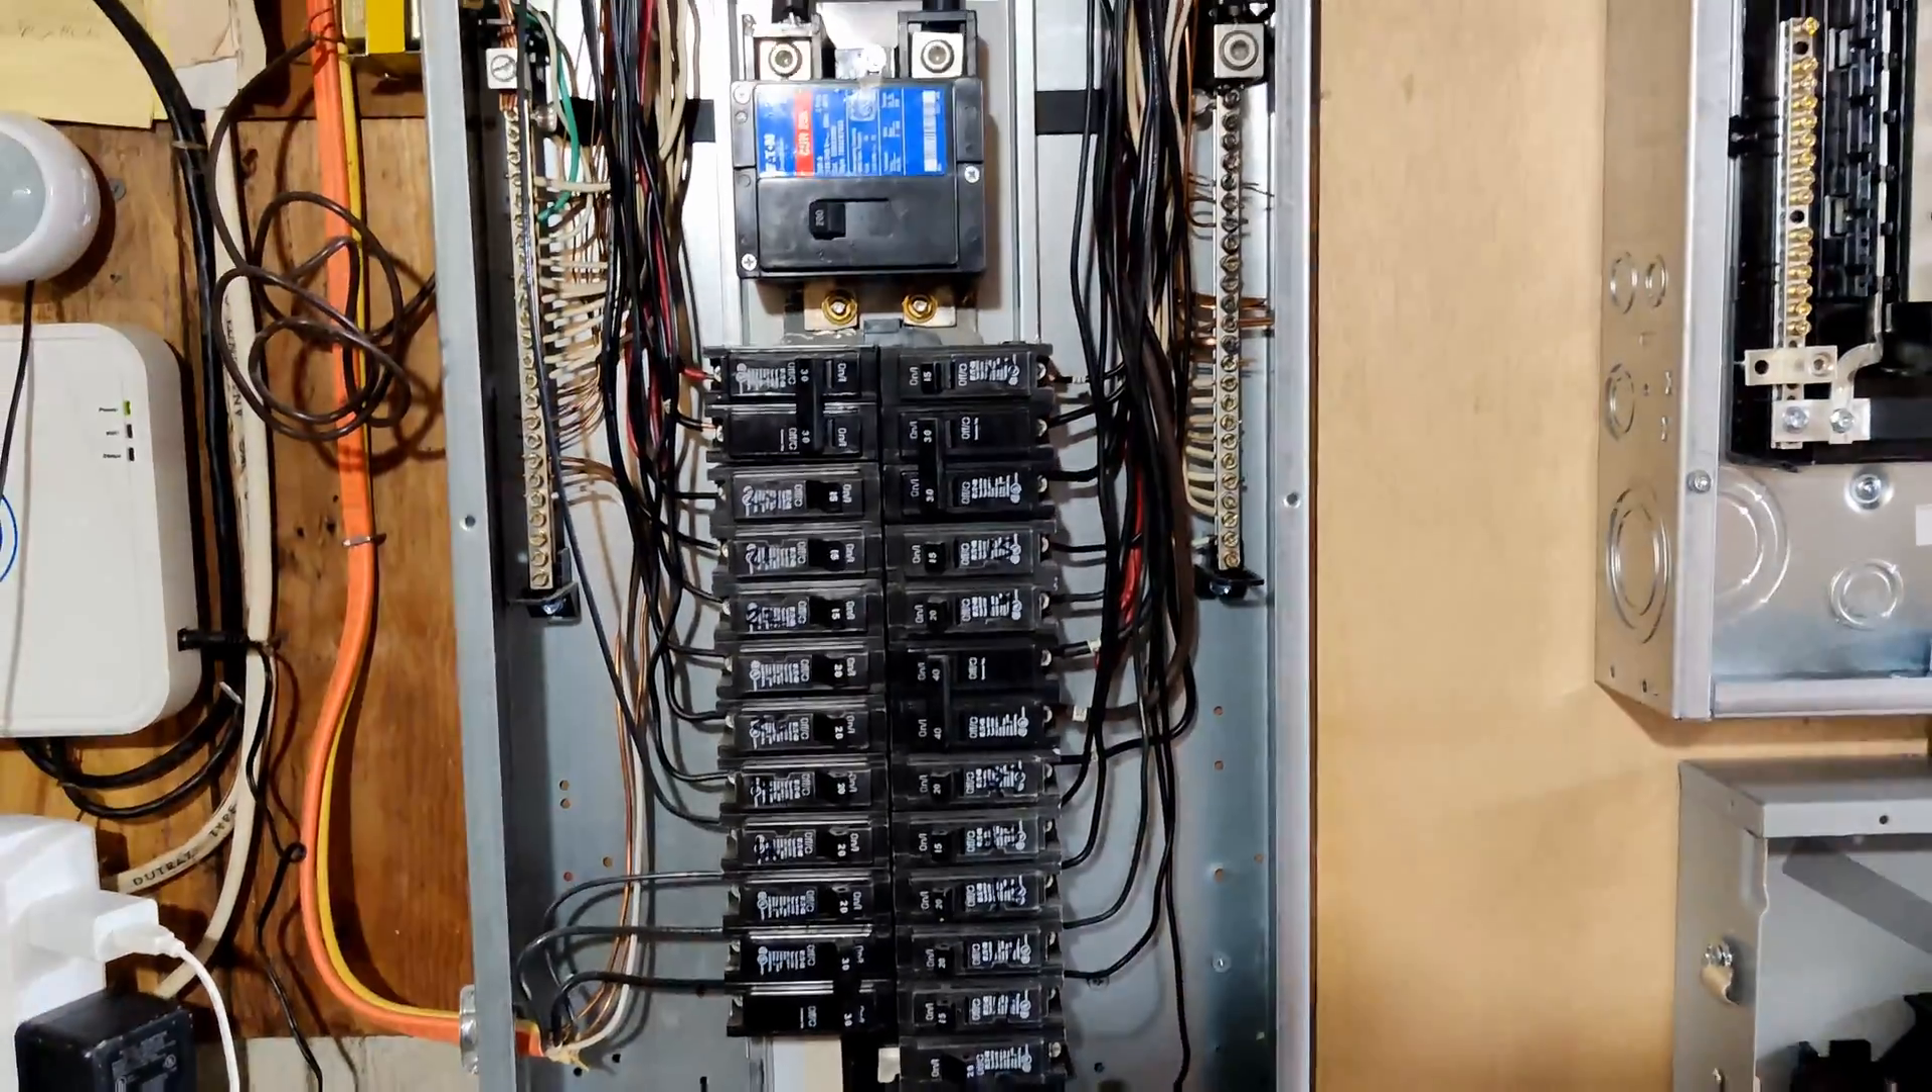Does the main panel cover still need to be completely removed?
No.